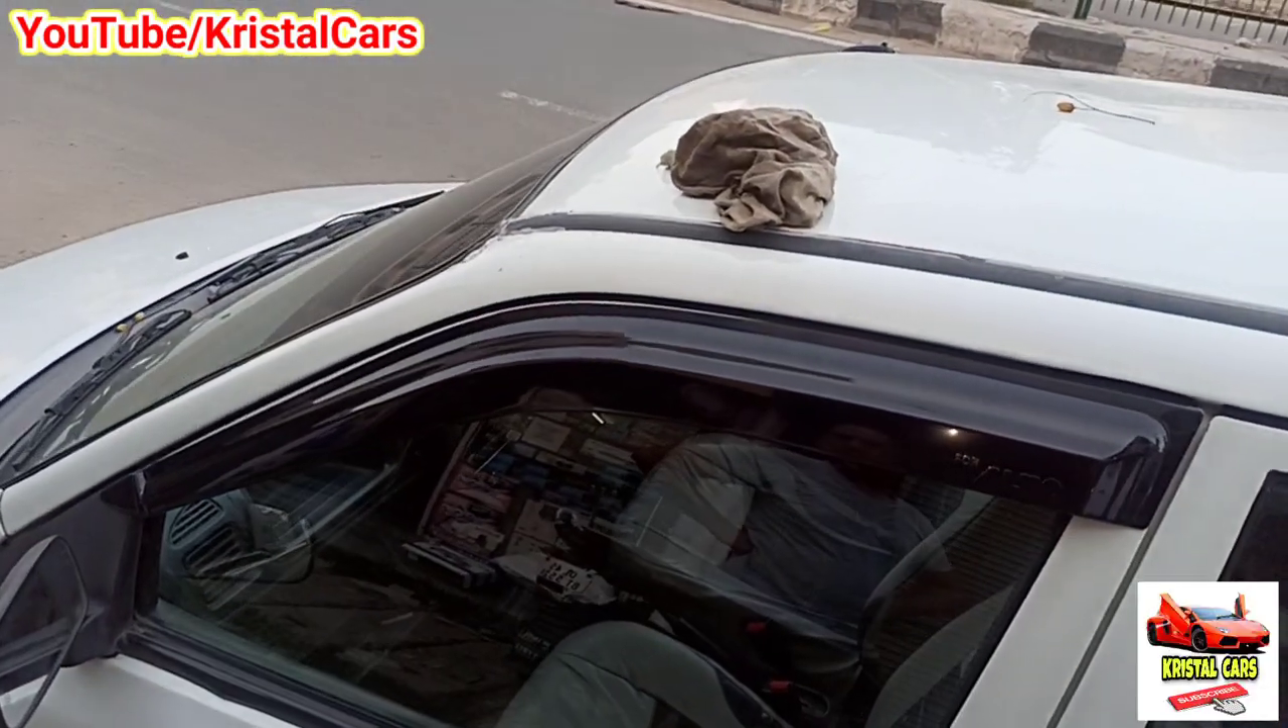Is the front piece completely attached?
Yes.